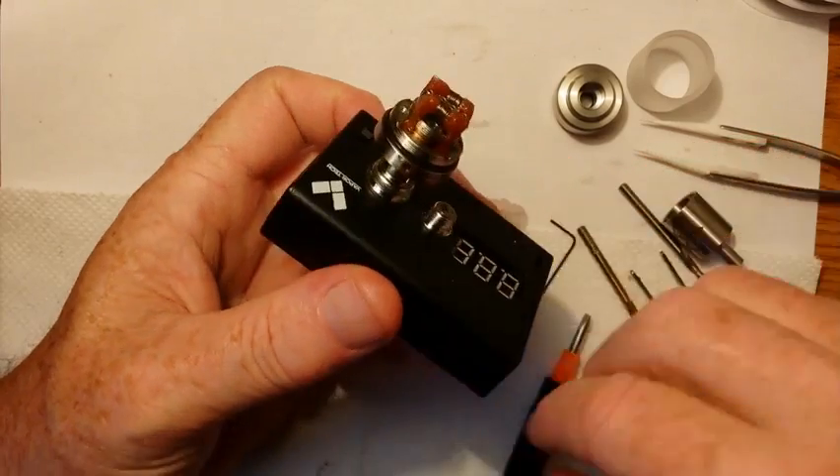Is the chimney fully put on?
No.